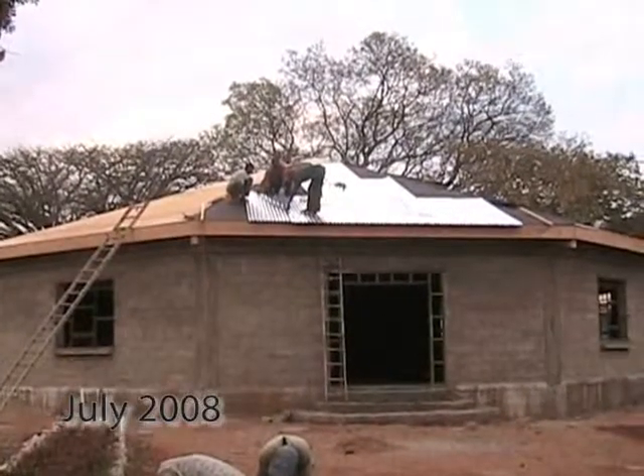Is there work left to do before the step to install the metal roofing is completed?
Yes.